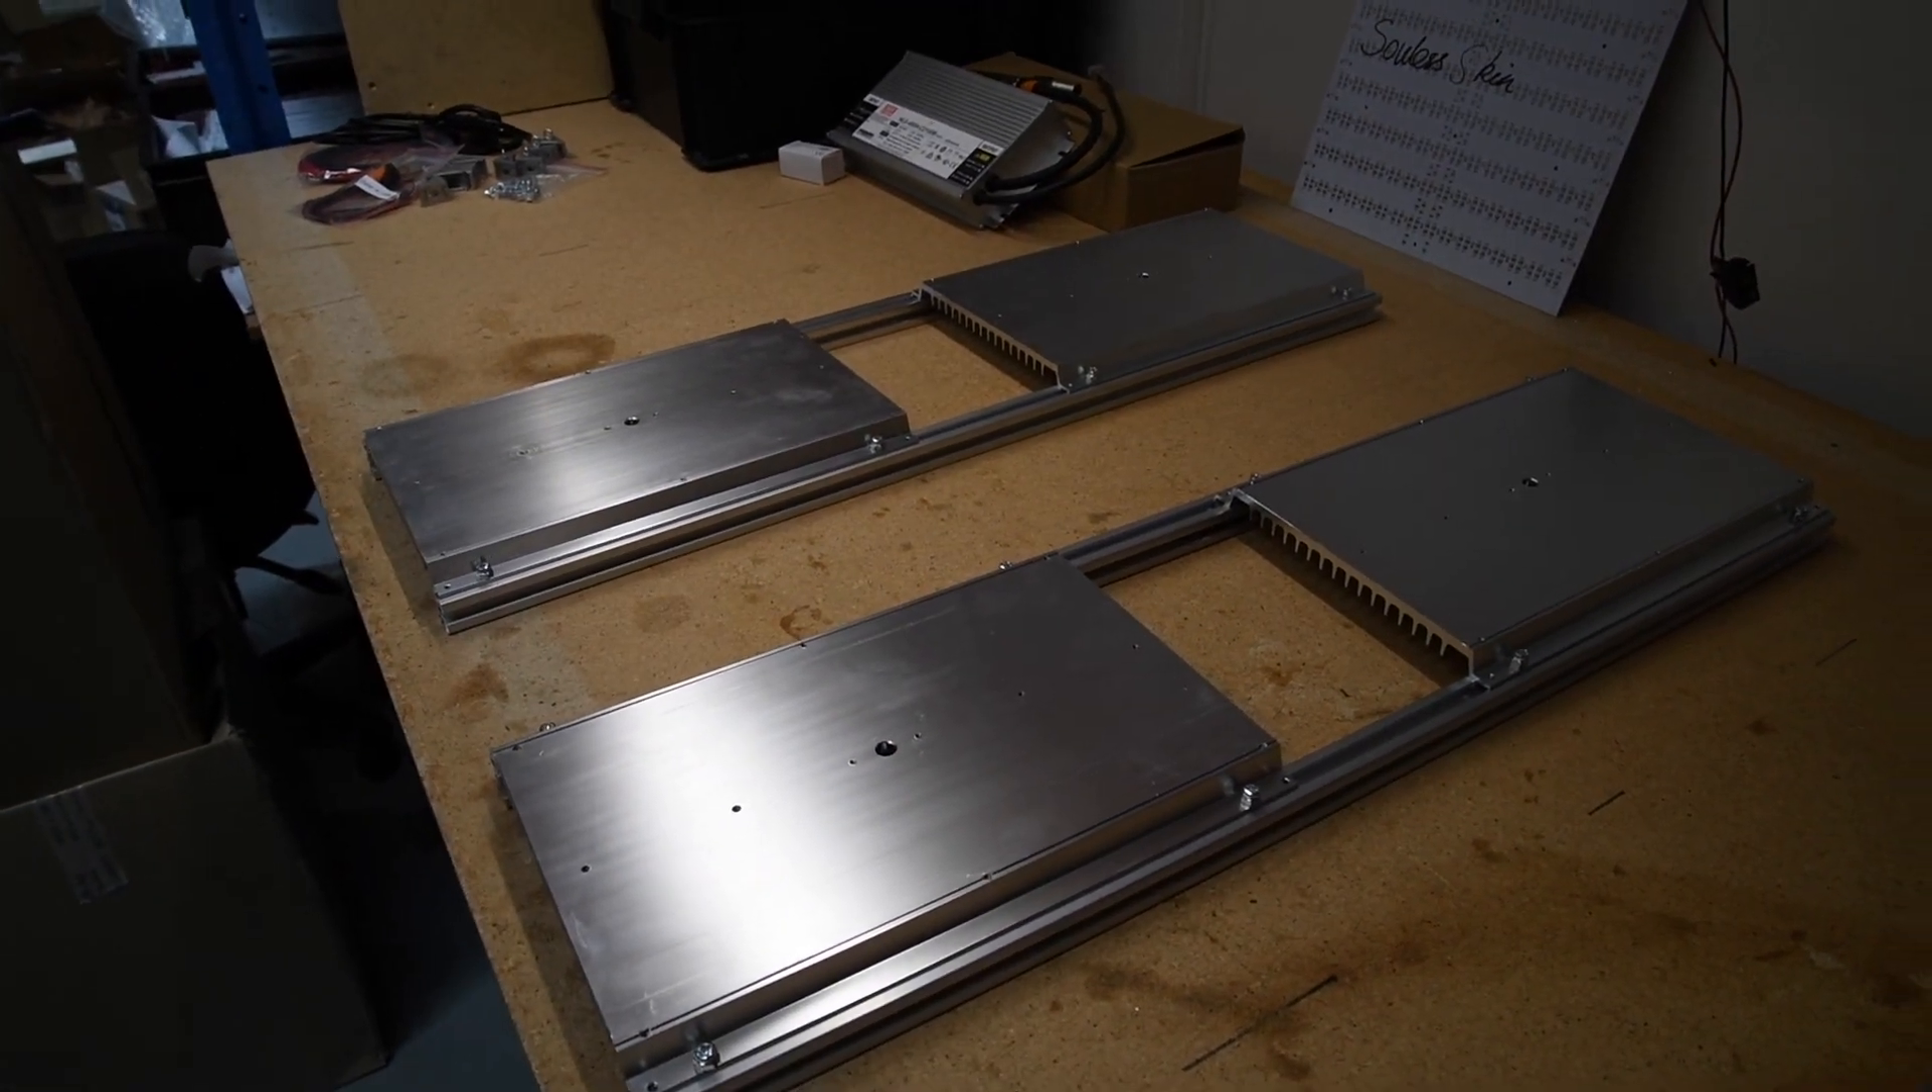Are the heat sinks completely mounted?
Yes.